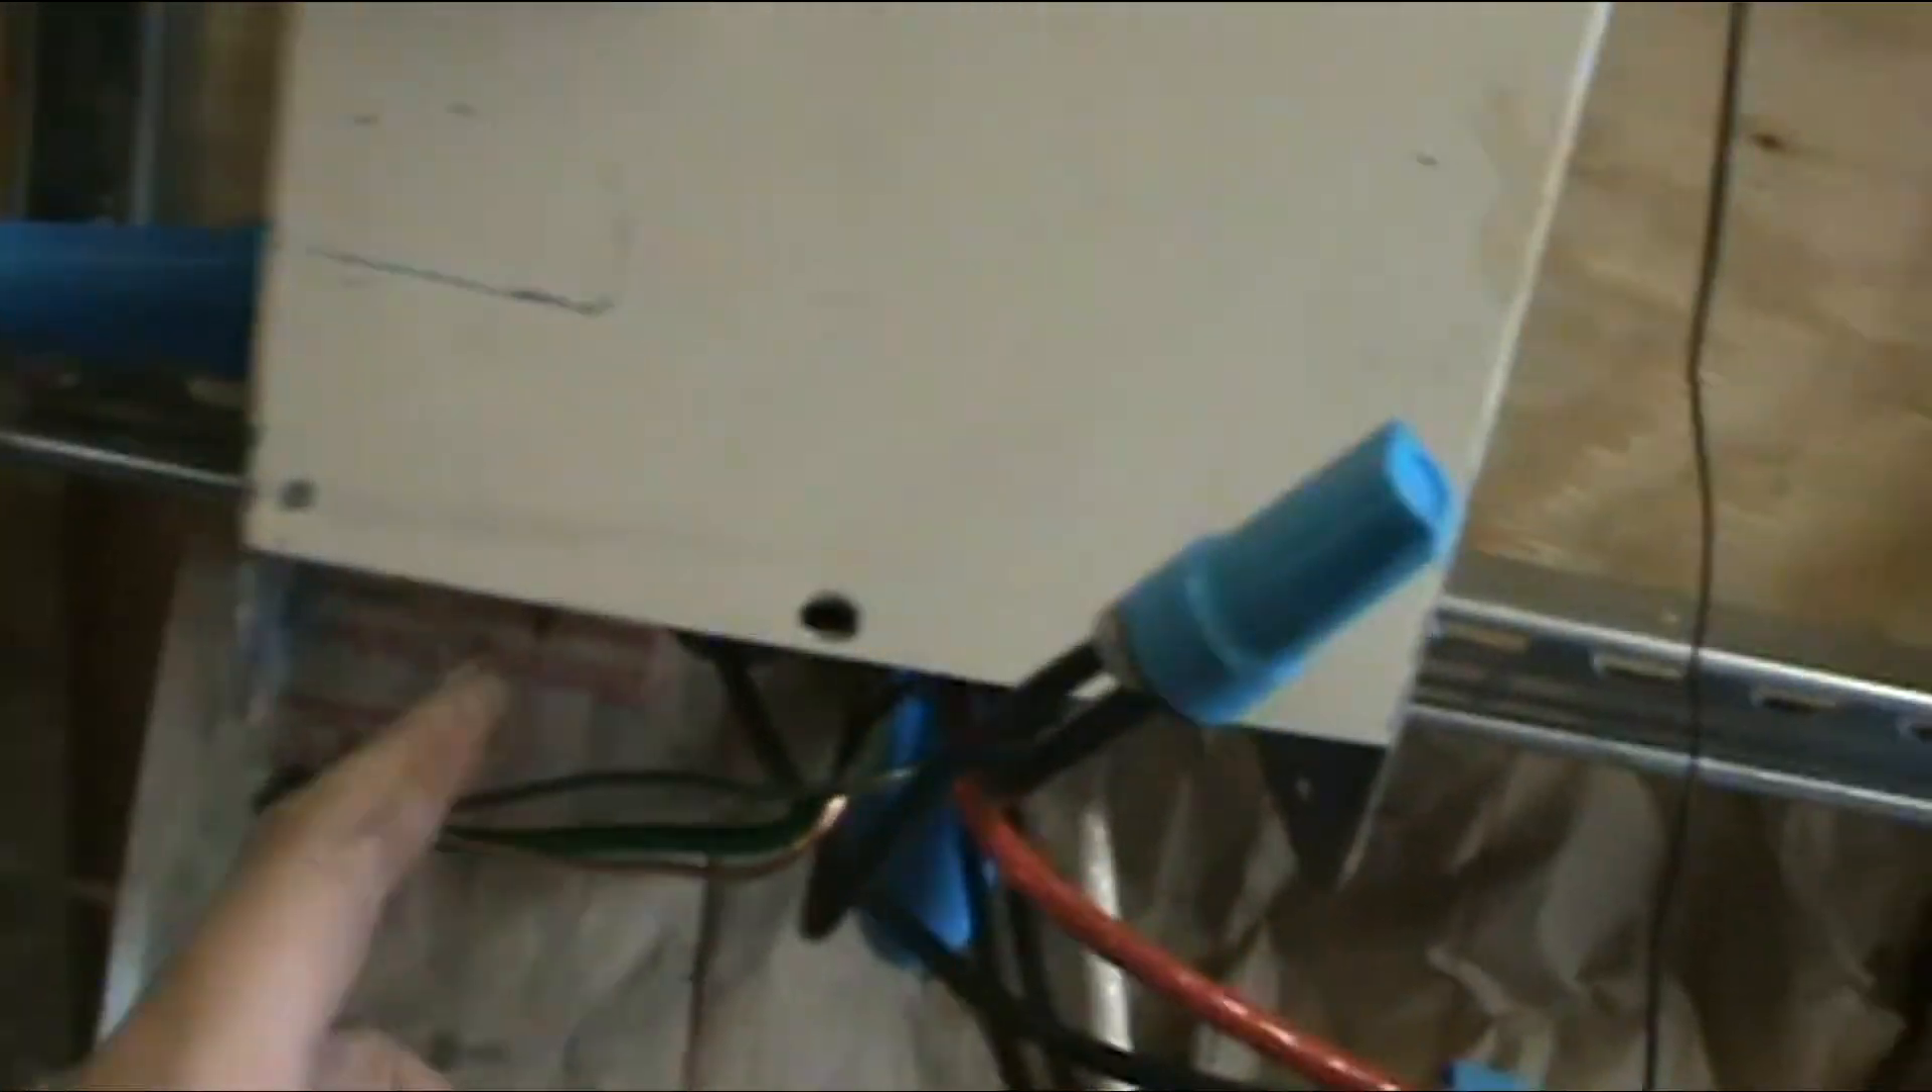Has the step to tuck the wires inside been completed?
No.